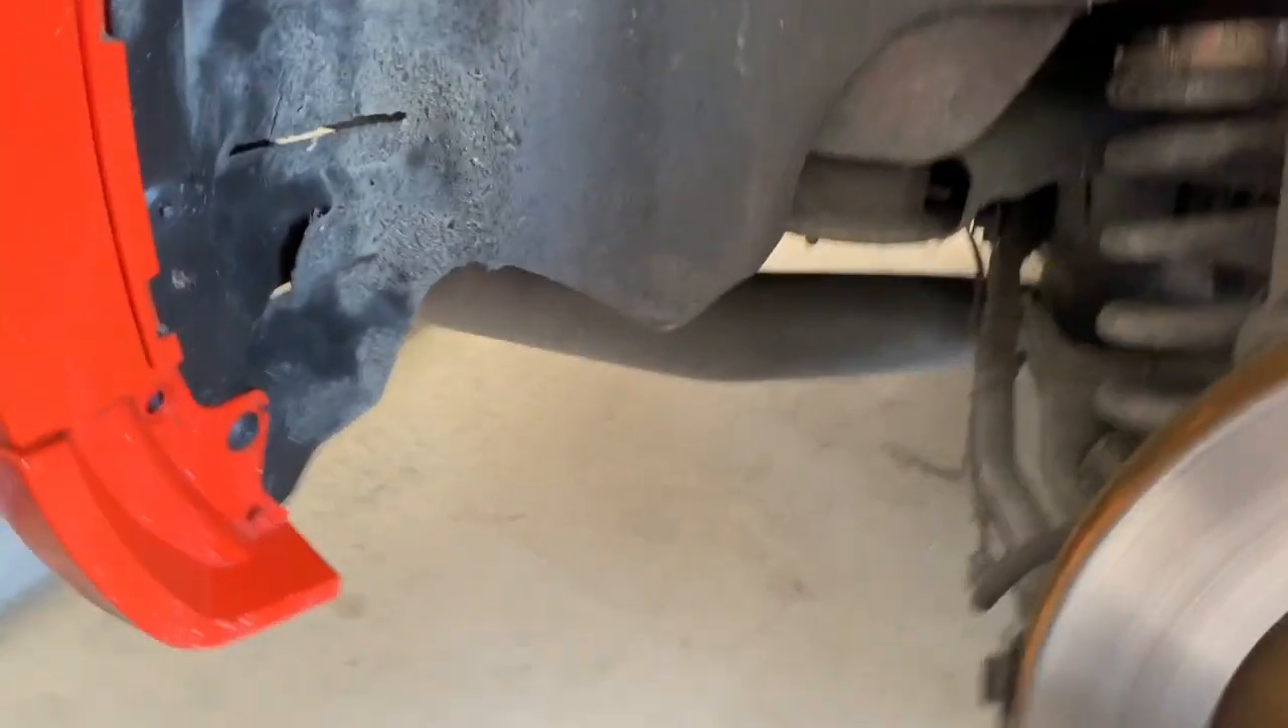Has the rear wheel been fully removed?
Yes.